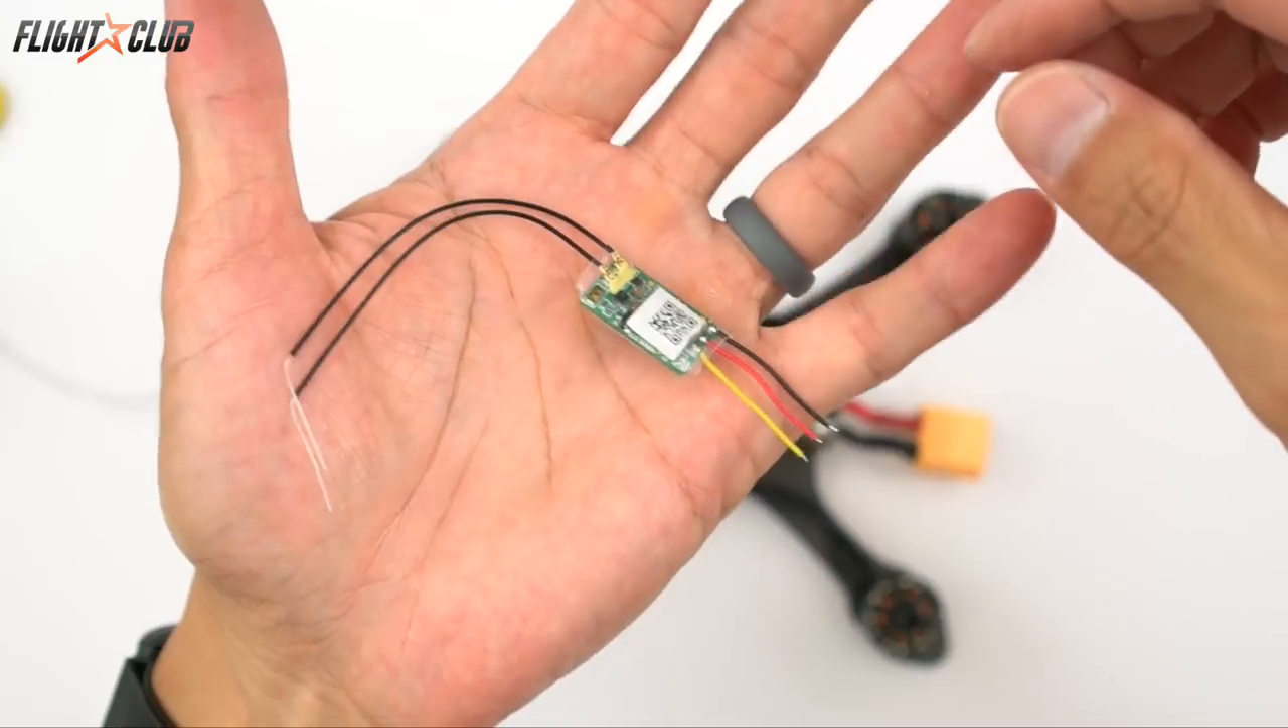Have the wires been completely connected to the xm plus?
Yes.